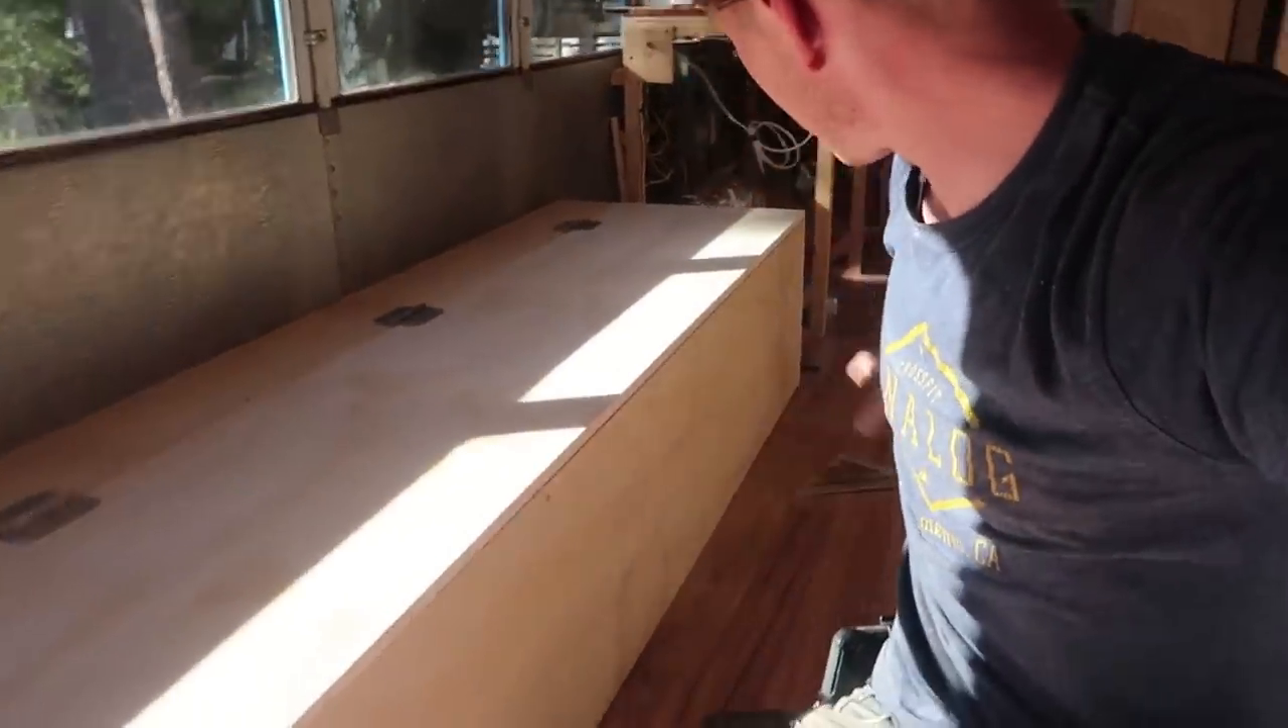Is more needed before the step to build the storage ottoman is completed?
No.